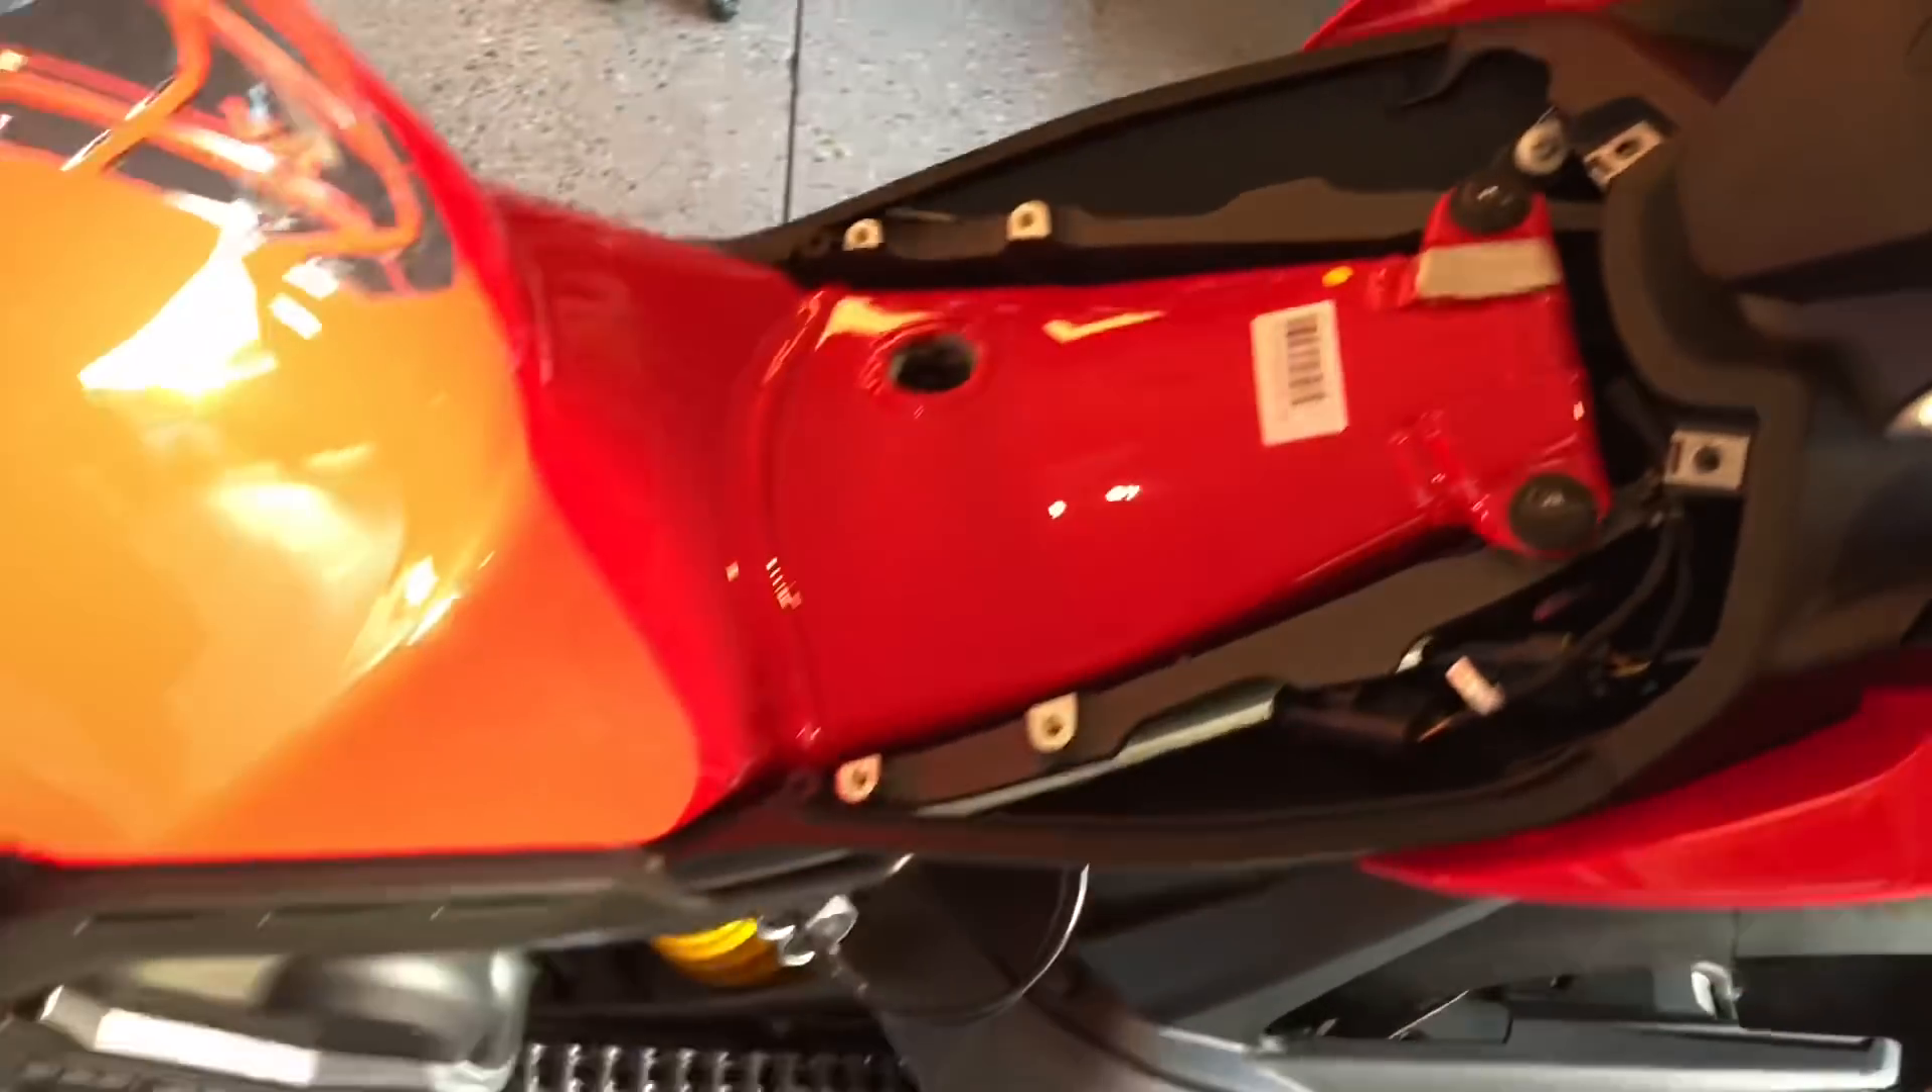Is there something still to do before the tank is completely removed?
Yes.